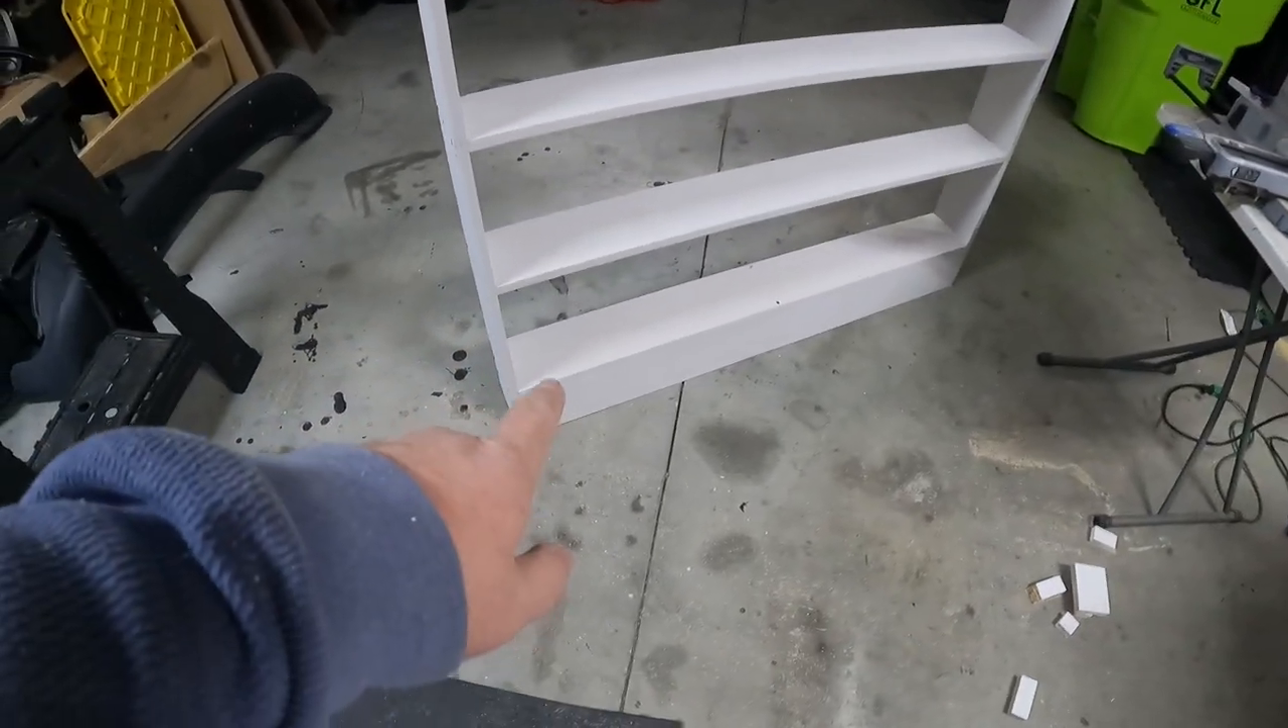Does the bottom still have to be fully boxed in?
No.